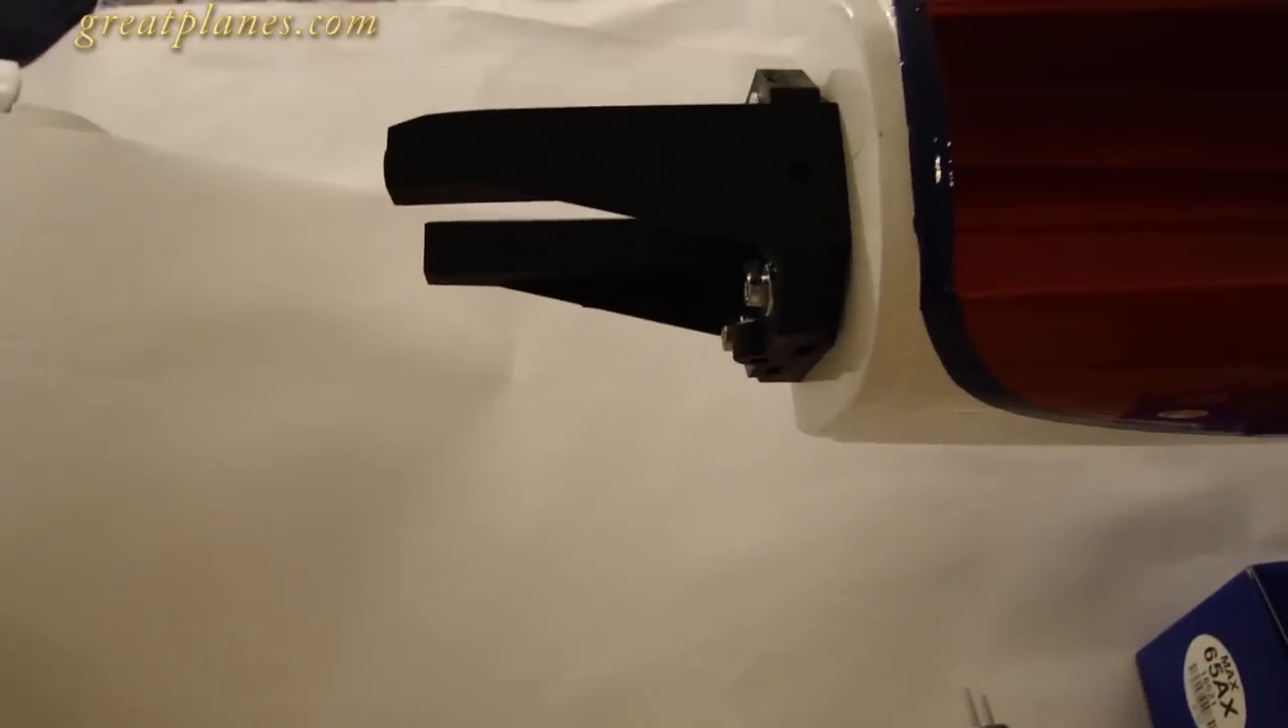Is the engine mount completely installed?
Yes.